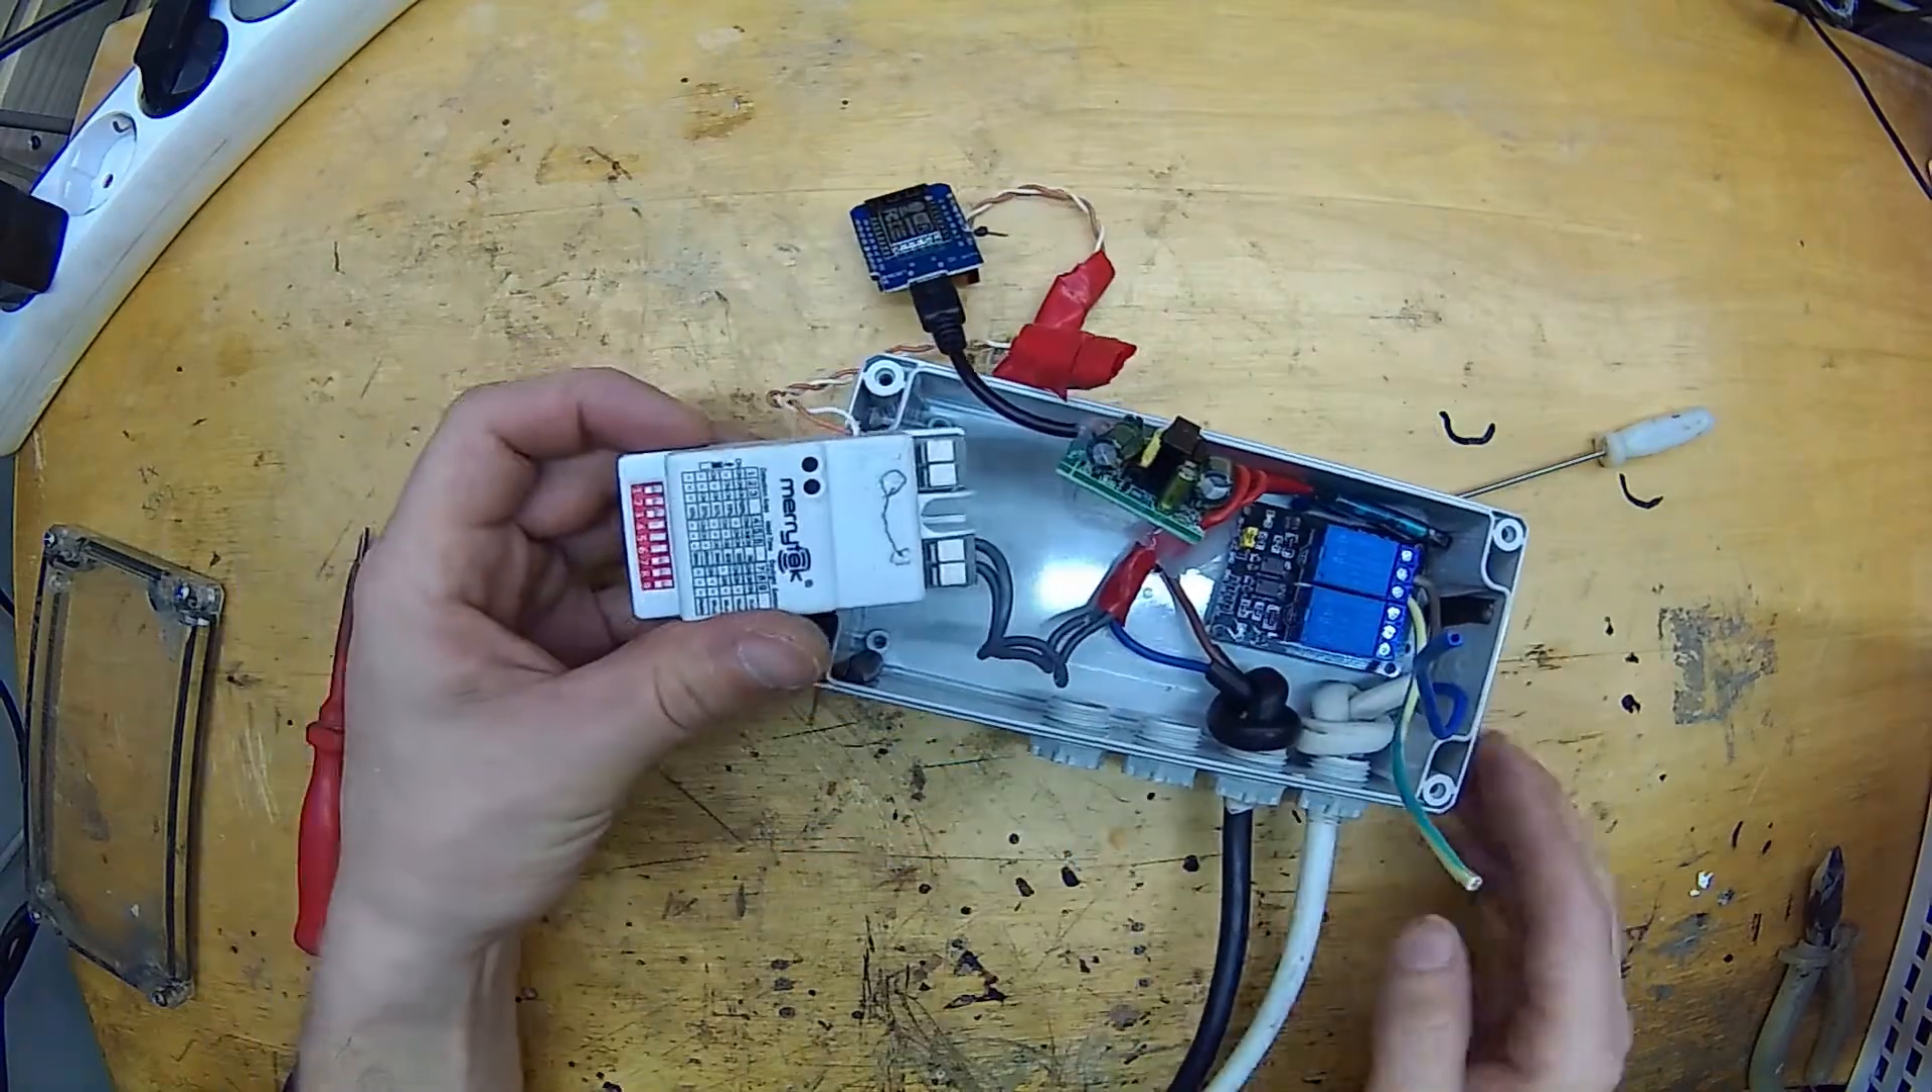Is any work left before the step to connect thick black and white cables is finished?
Yes.